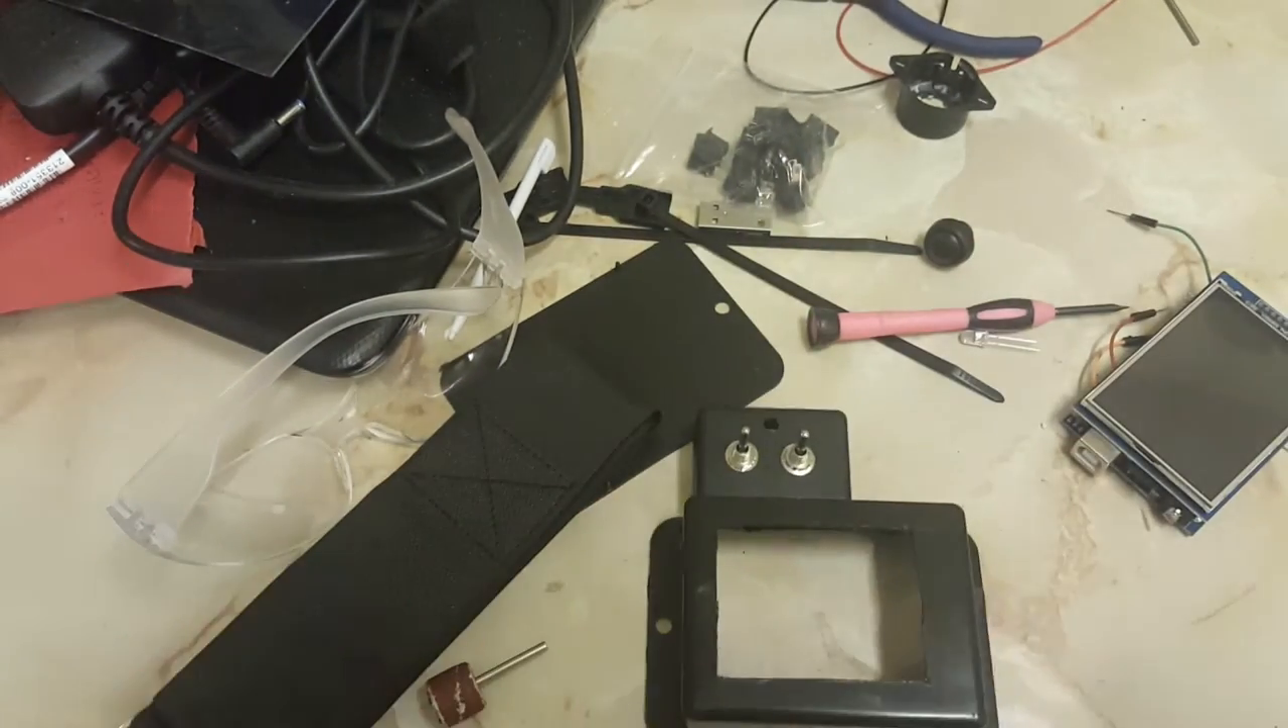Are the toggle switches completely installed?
Yes.